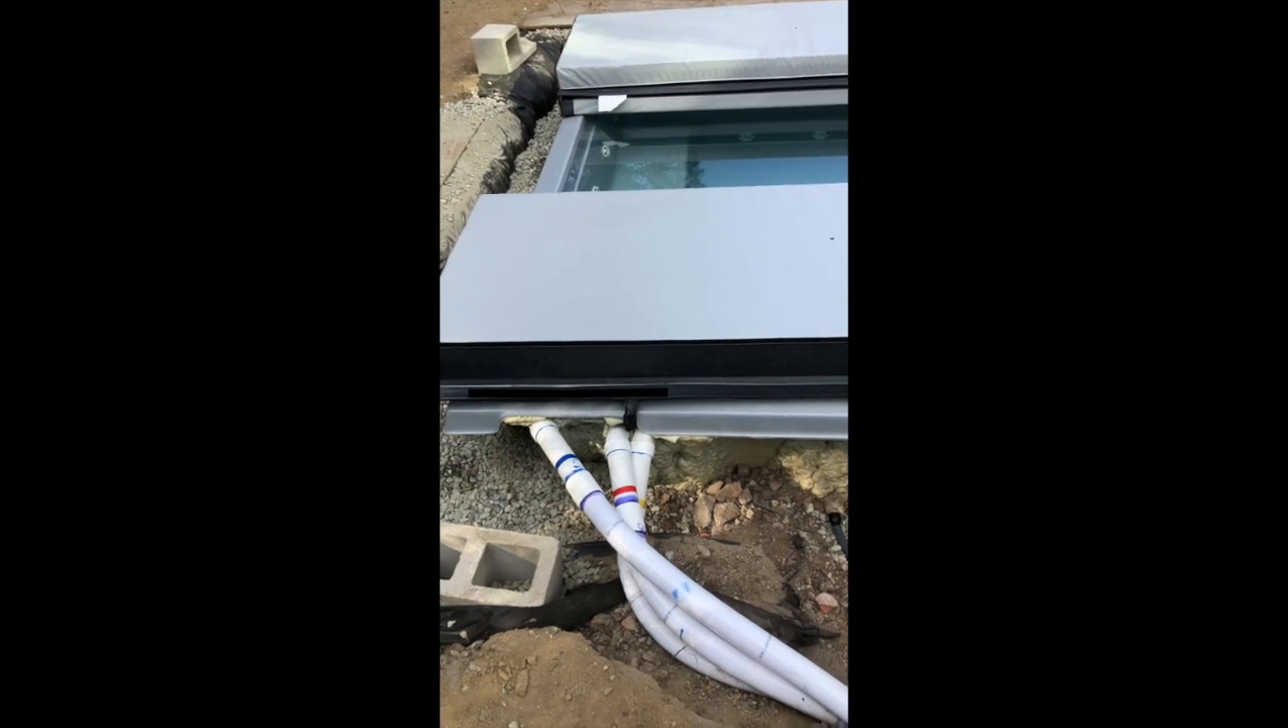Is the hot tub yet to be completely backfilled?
Yes.